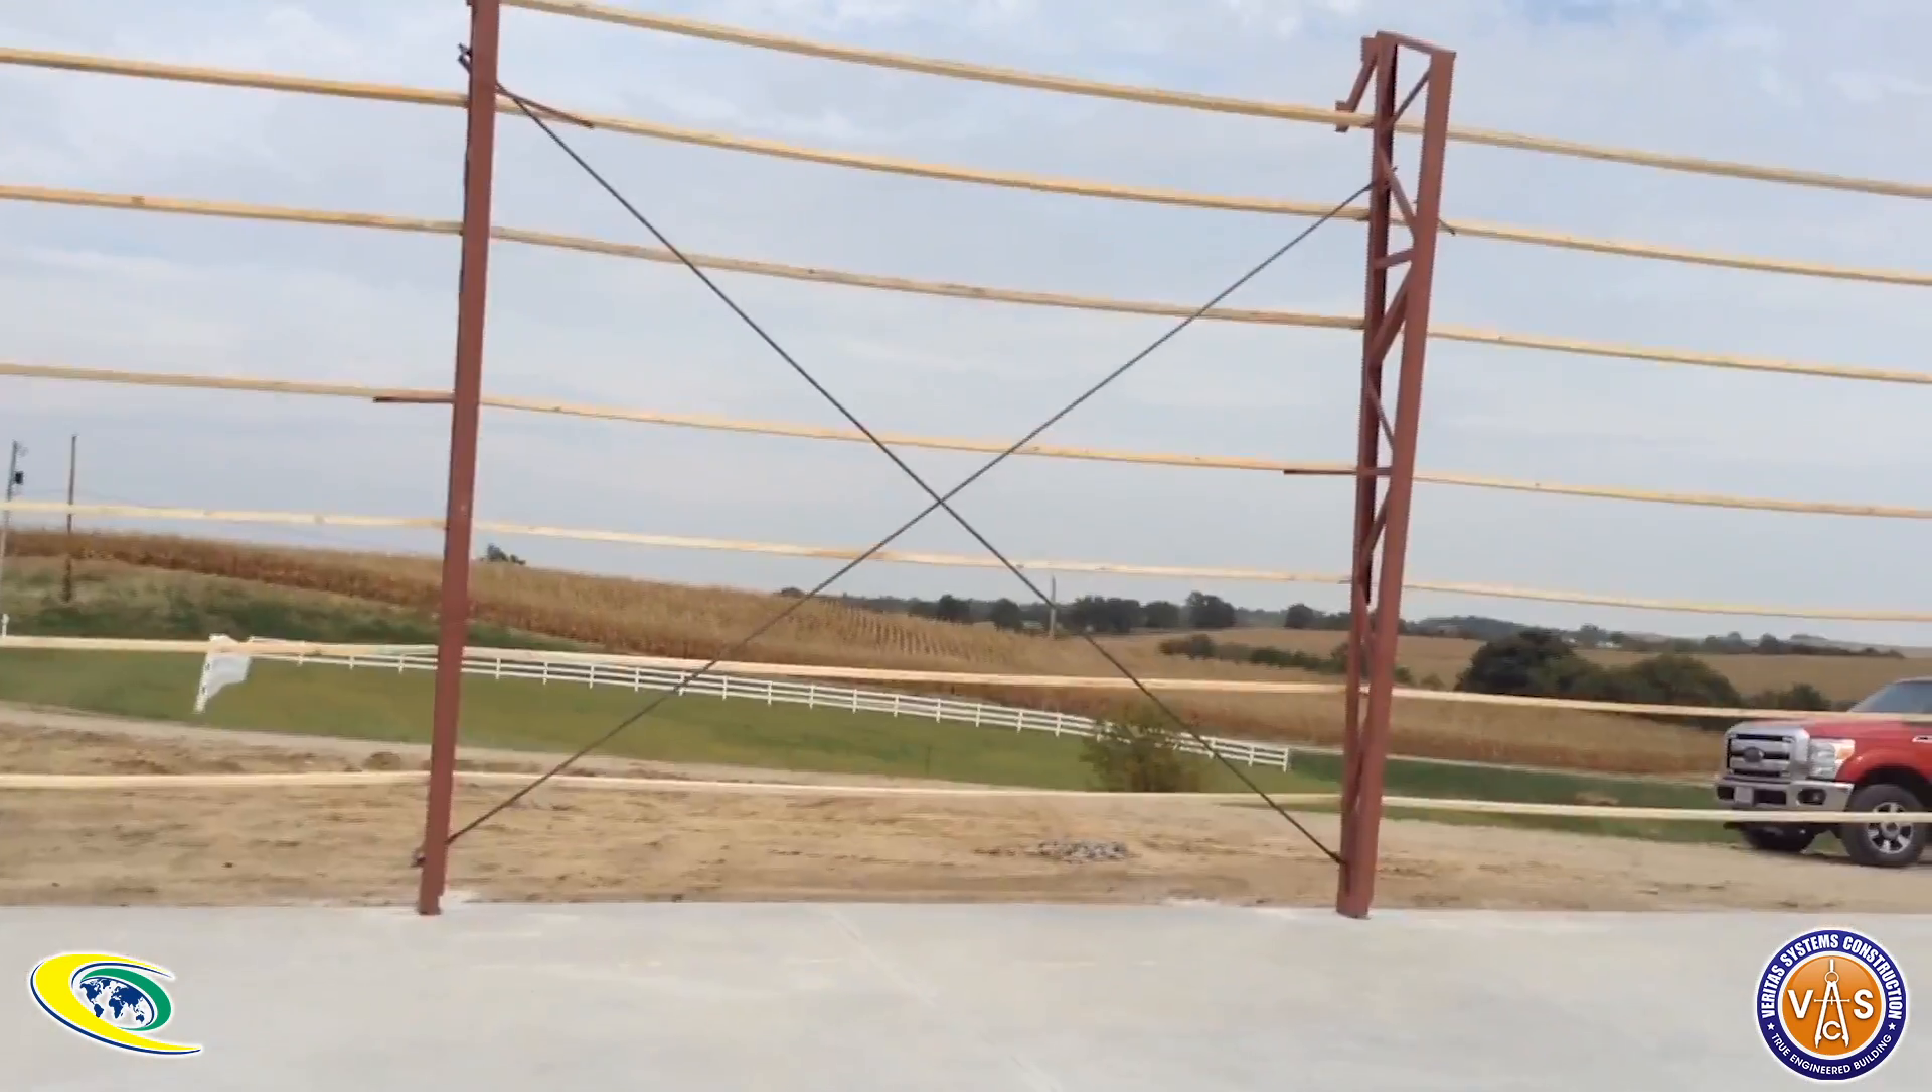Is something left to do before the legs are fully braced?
No.